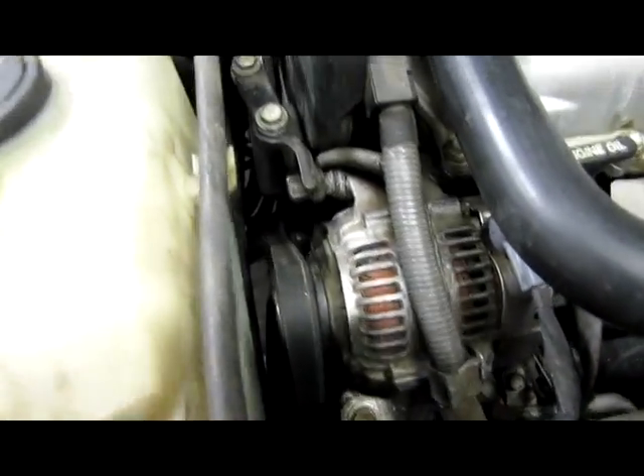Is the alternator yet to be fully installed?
No.